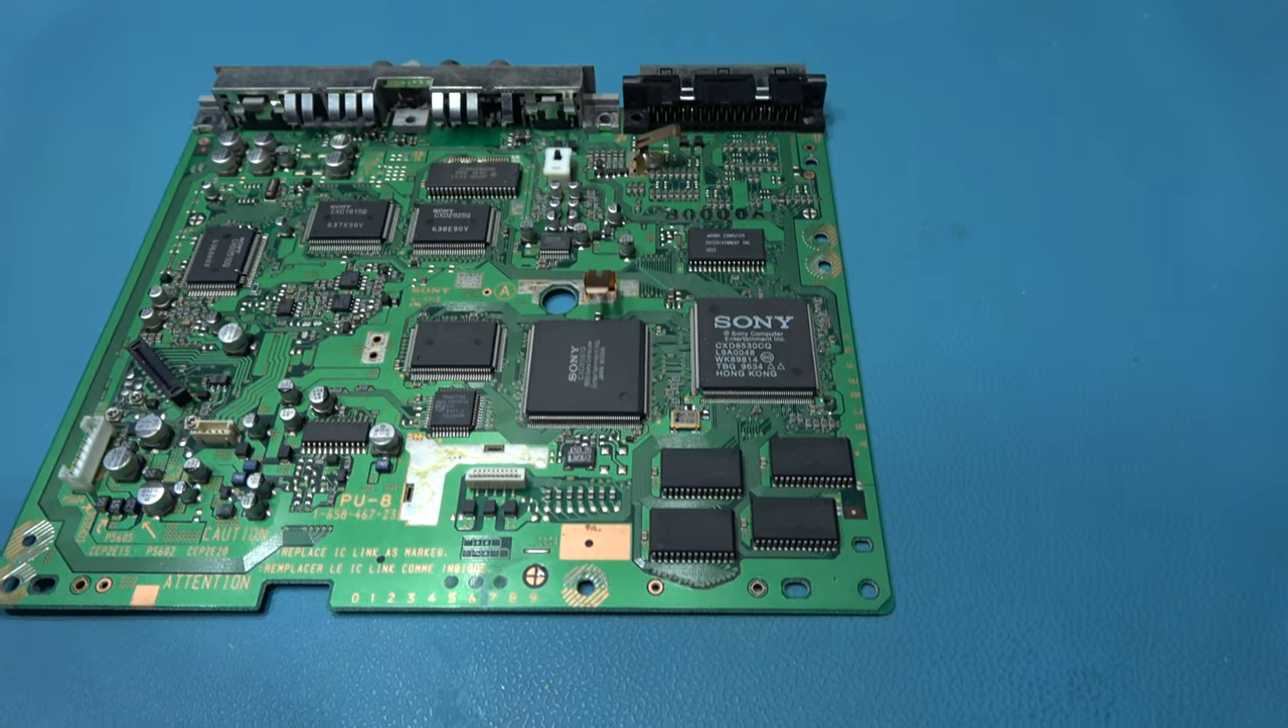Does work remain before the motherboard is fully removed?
No.